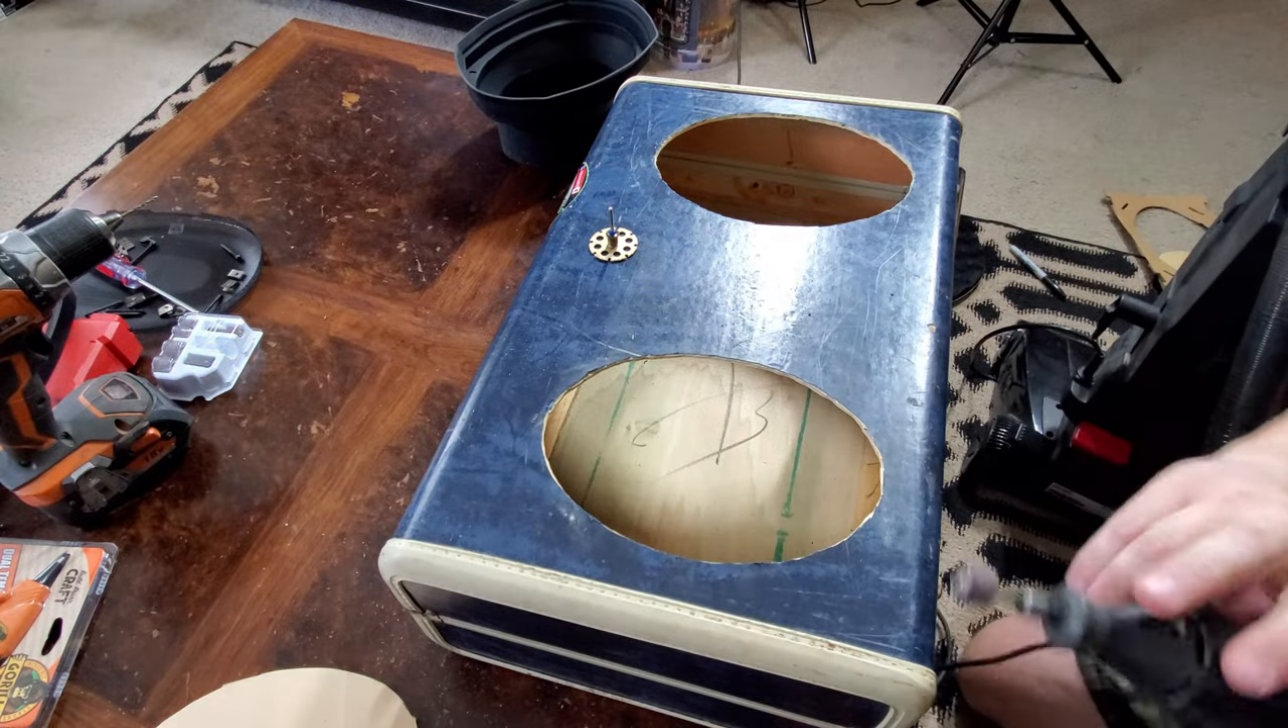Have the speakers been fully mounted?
No.